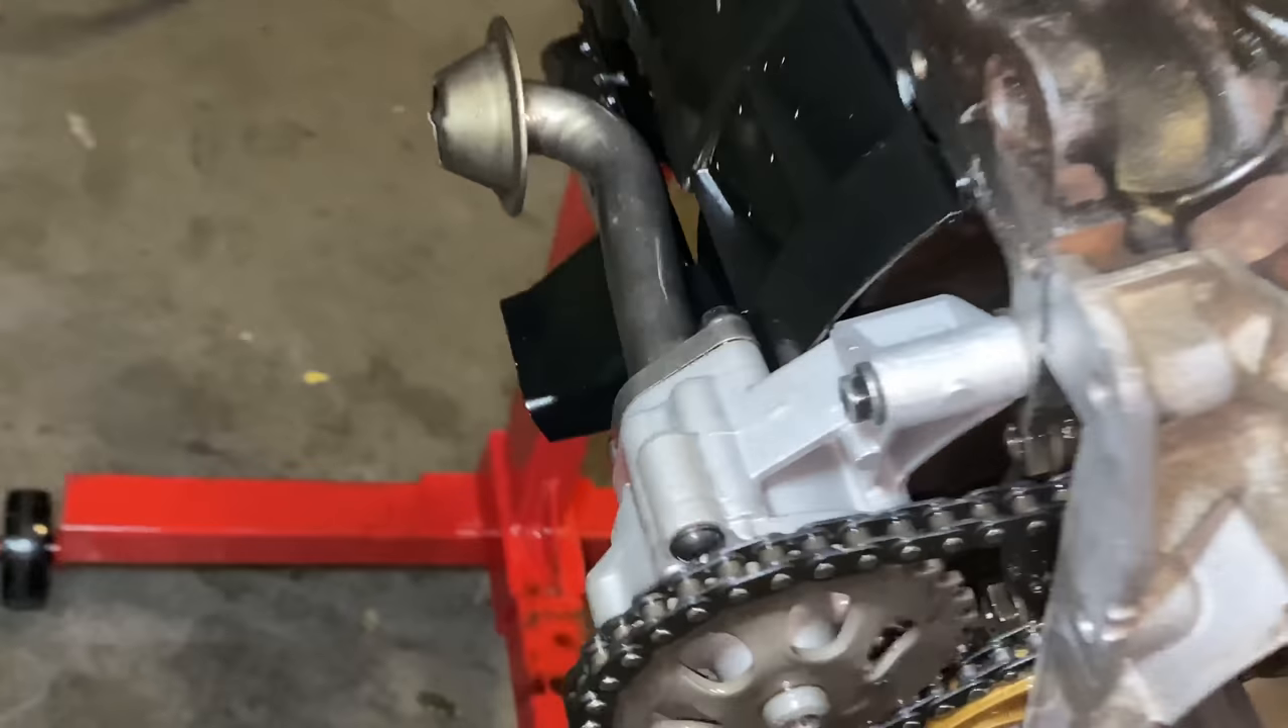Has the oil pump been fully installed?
Yes.